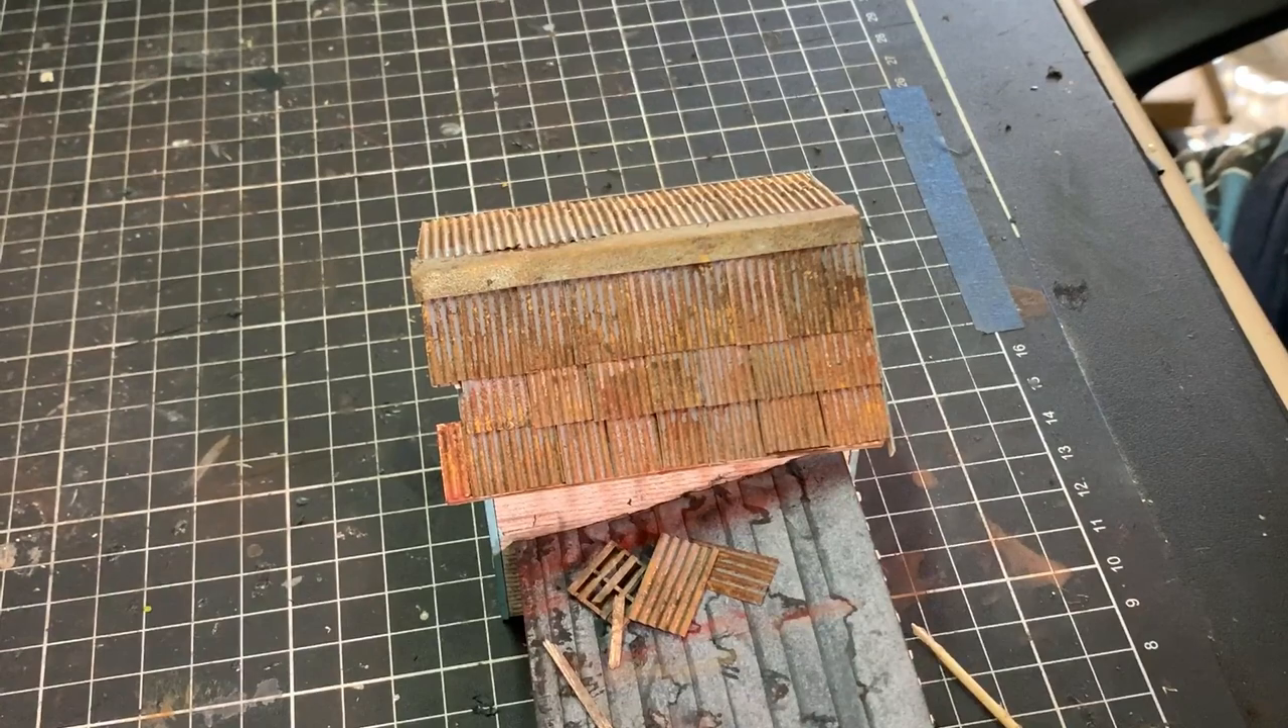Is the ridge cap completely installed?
Yes.